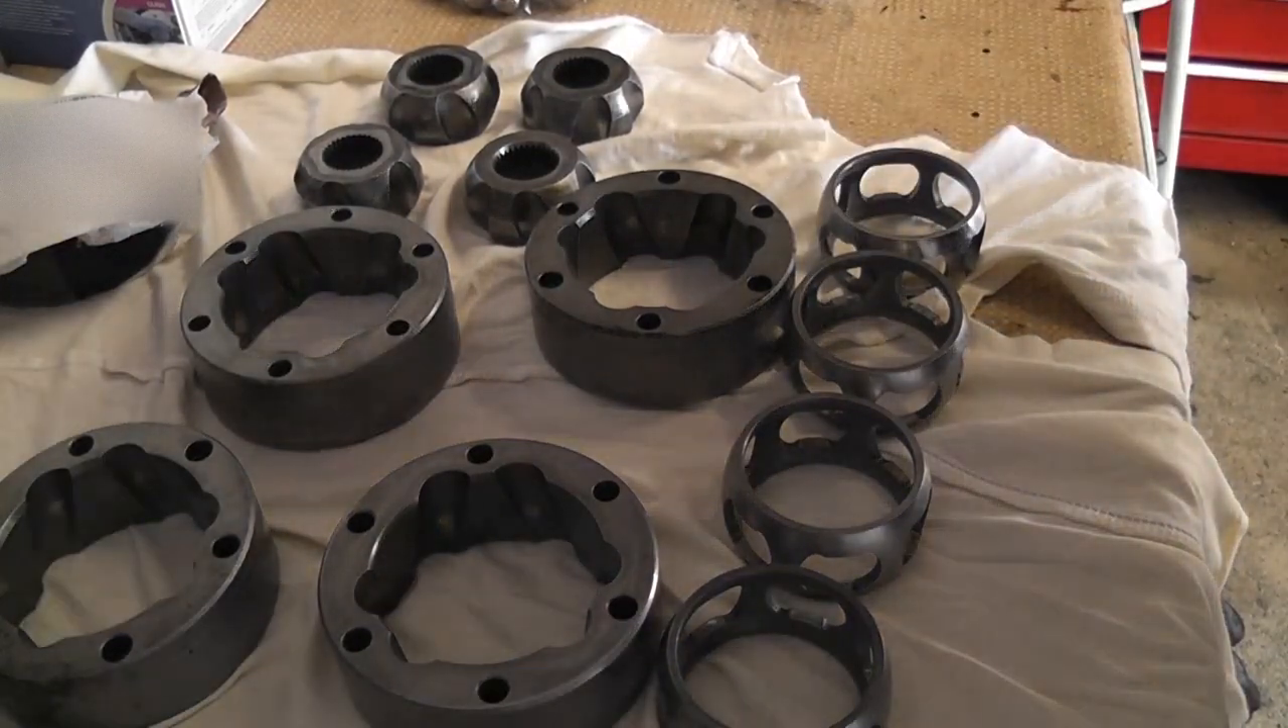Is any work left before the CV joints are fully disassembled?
No.